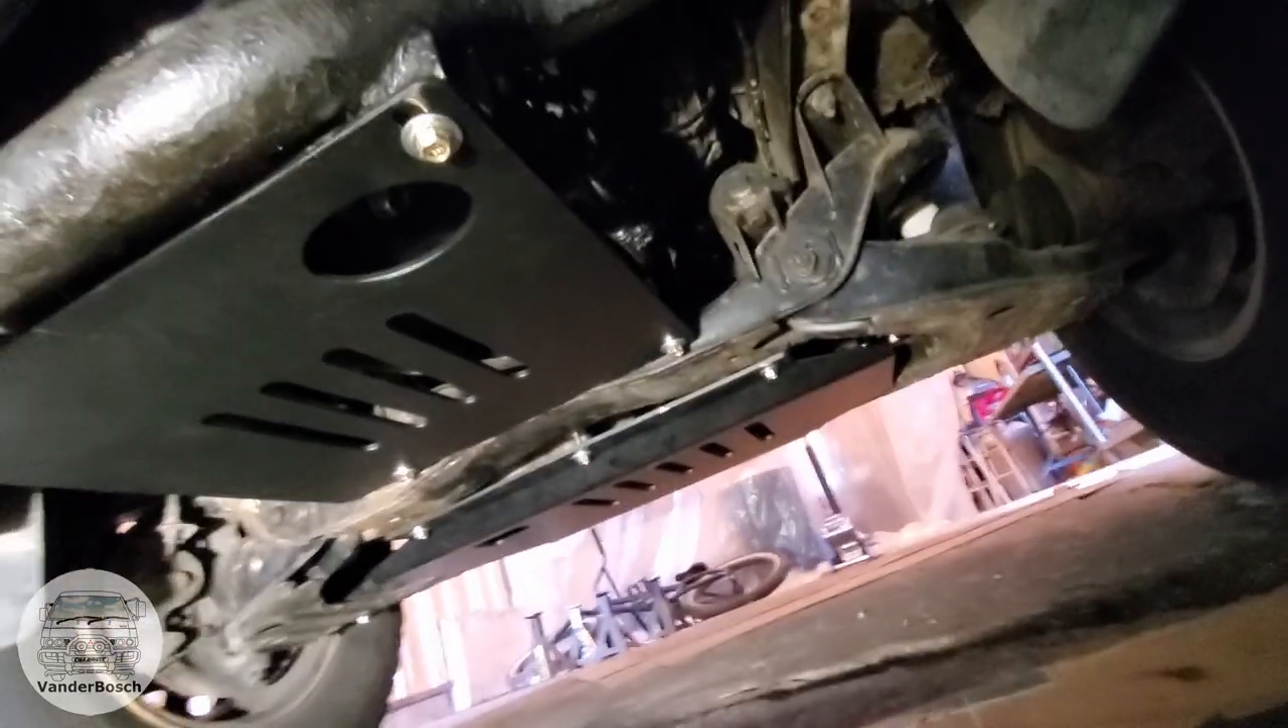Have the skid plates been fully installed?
Yes.